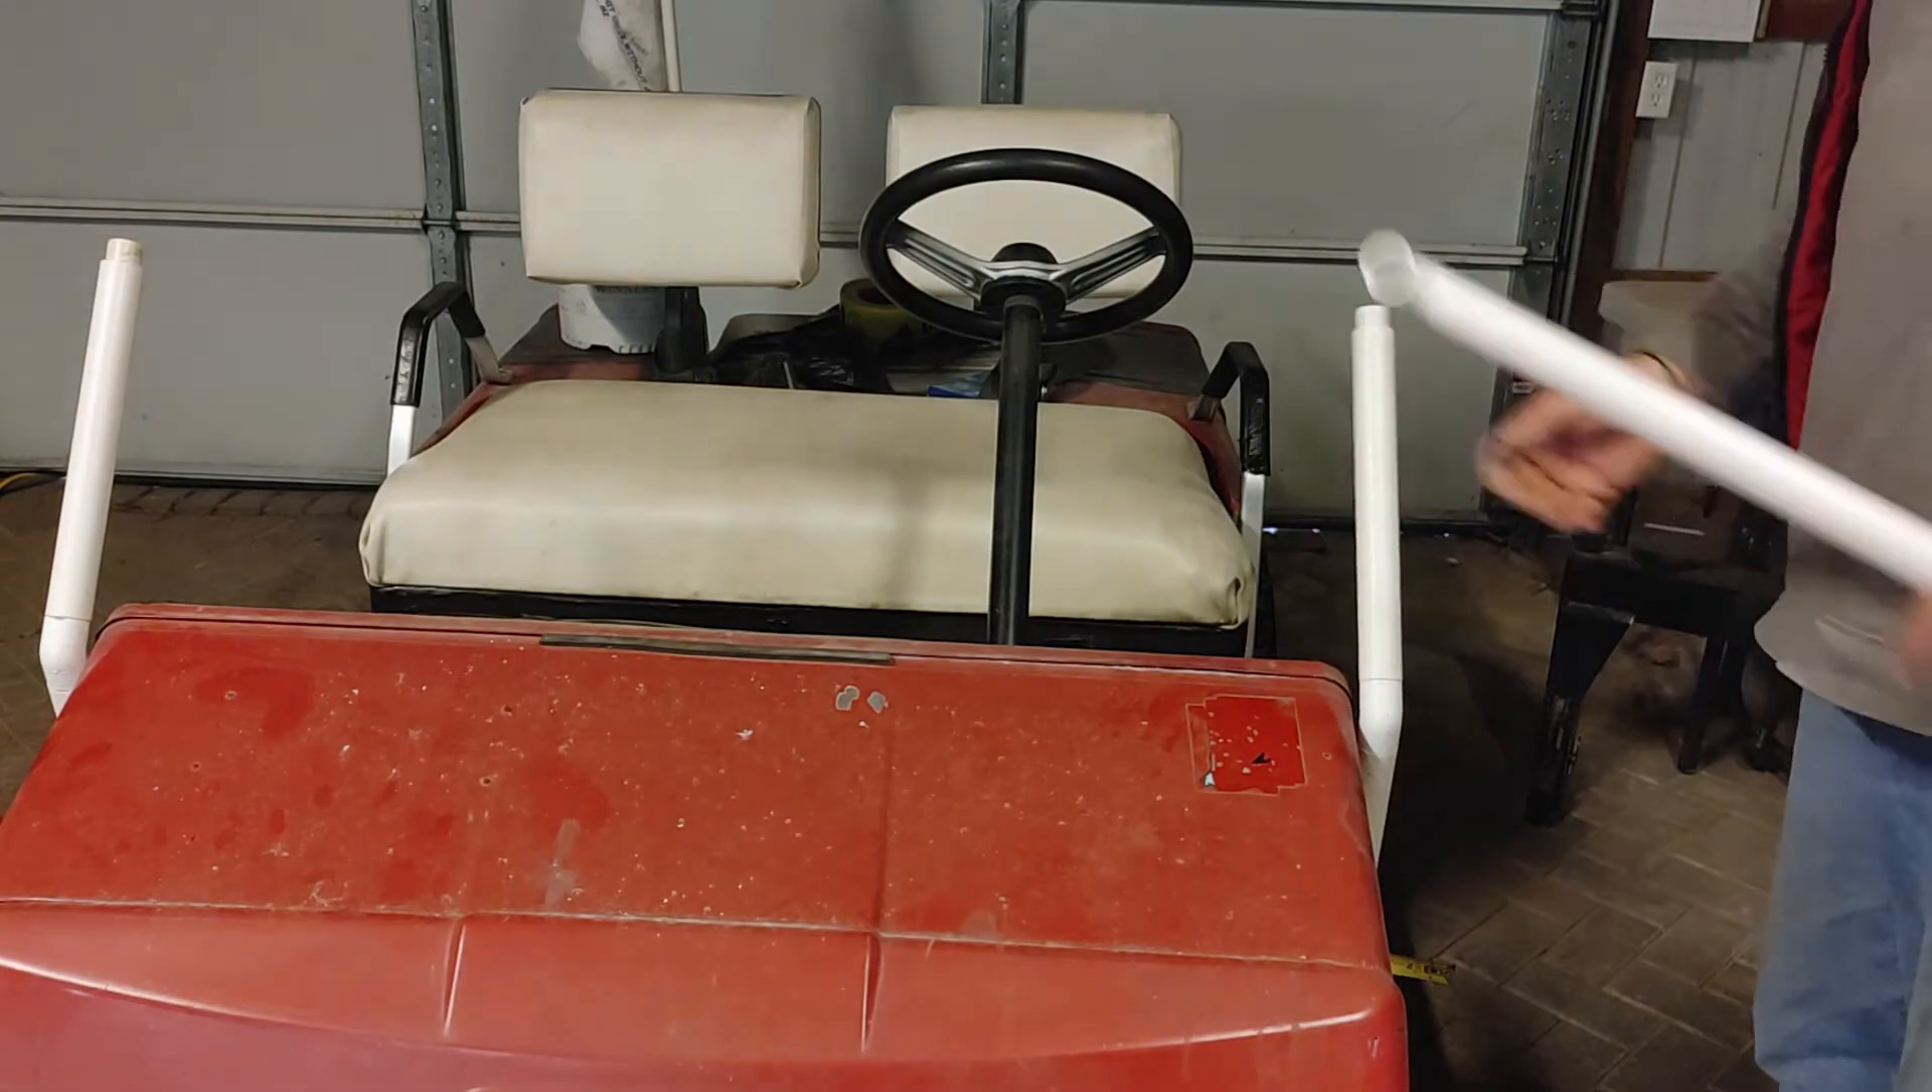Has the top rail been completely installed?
No.